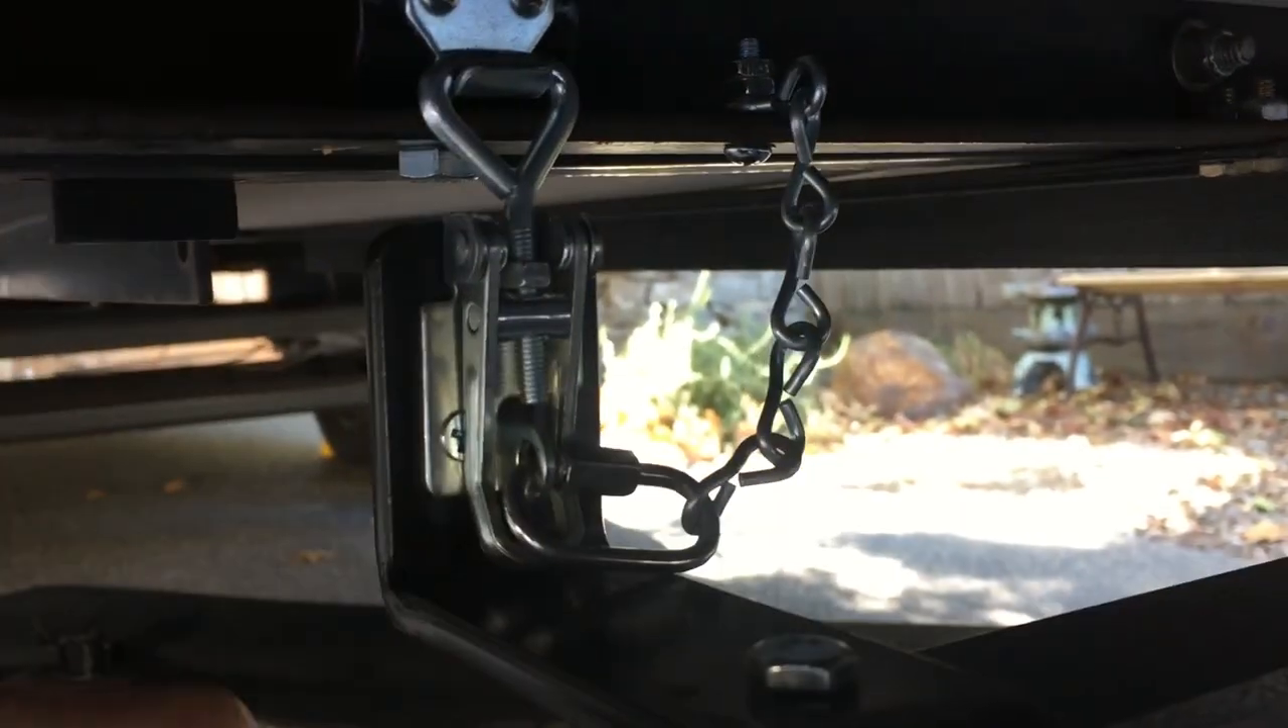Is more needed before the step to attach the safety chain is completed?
No.